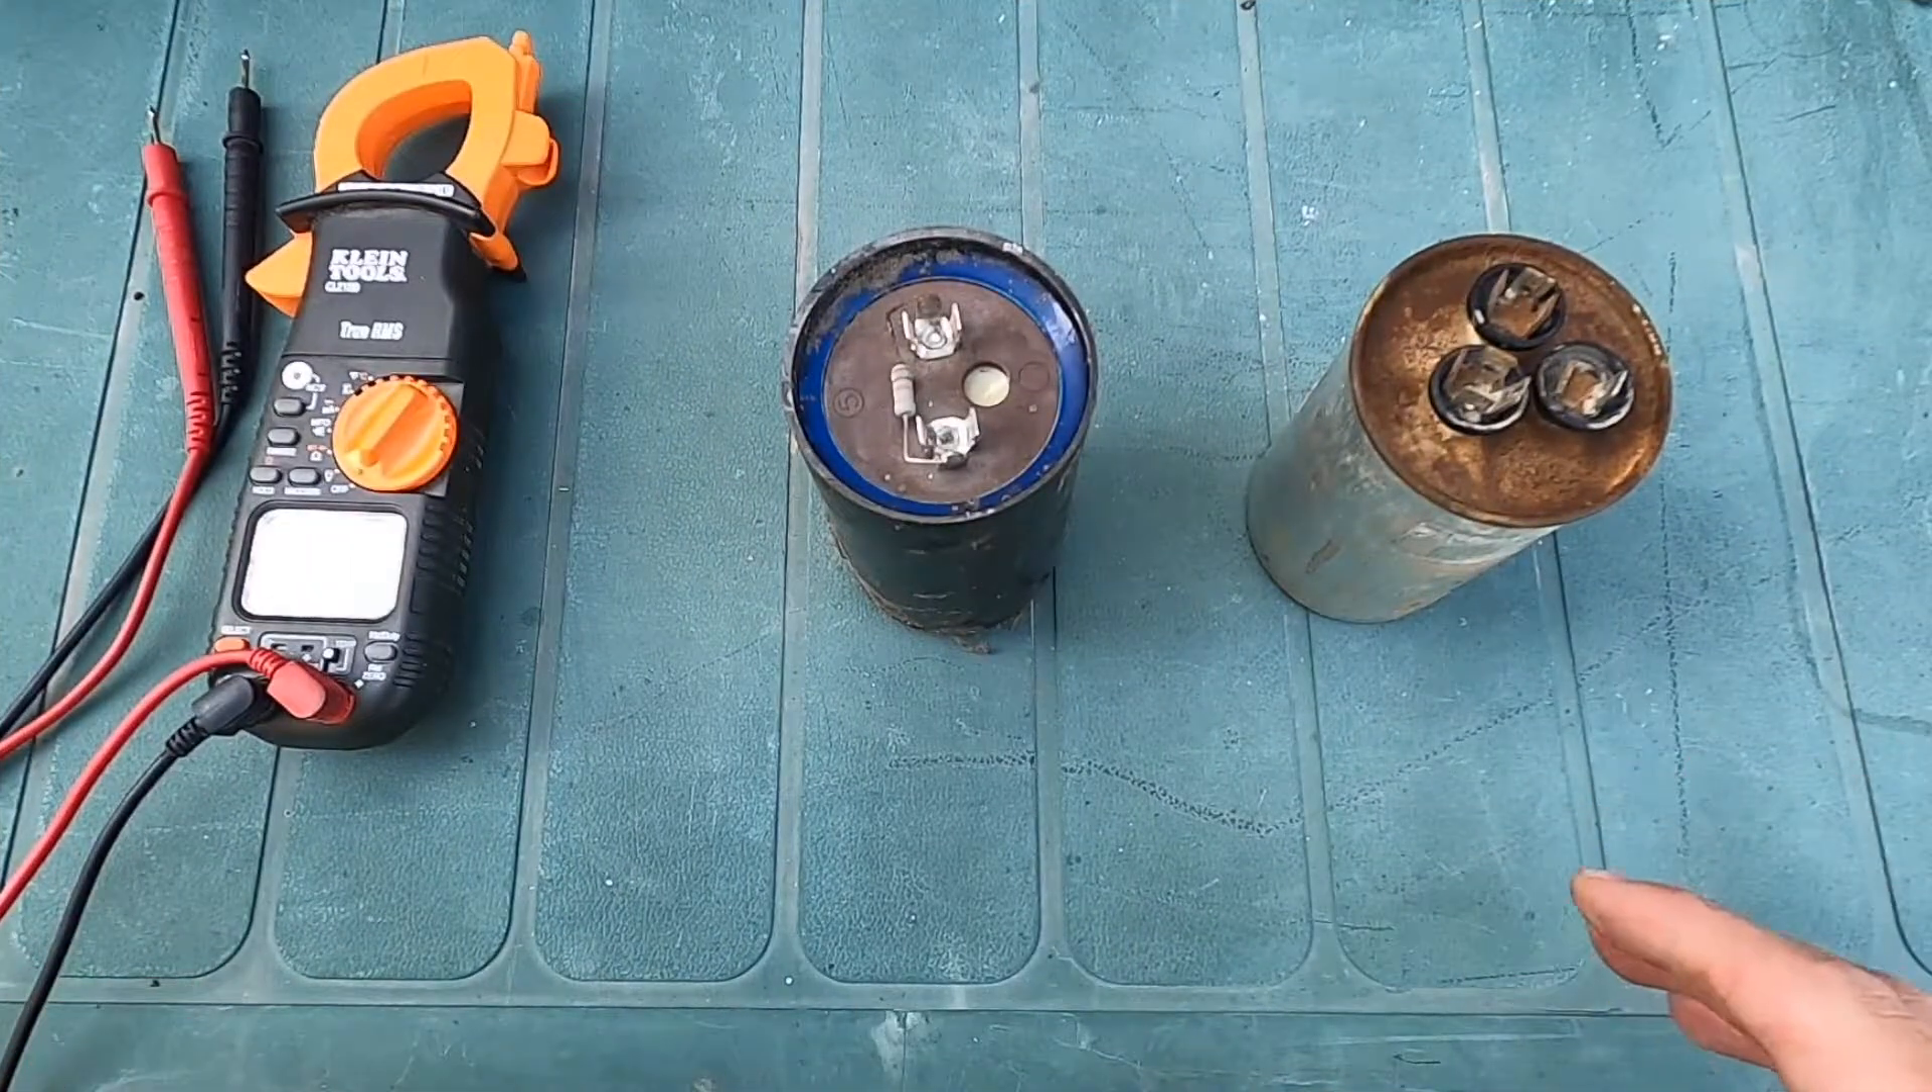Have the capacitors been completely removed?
Yes.